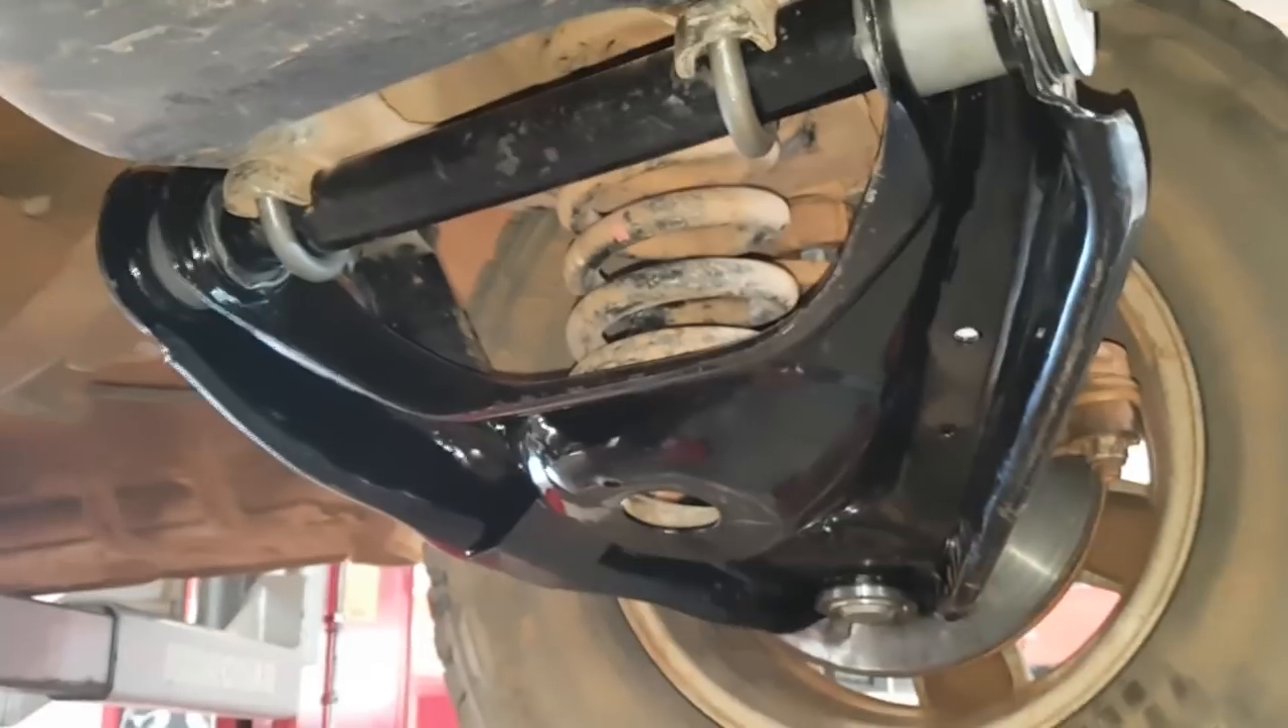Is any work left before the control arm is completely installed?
No.